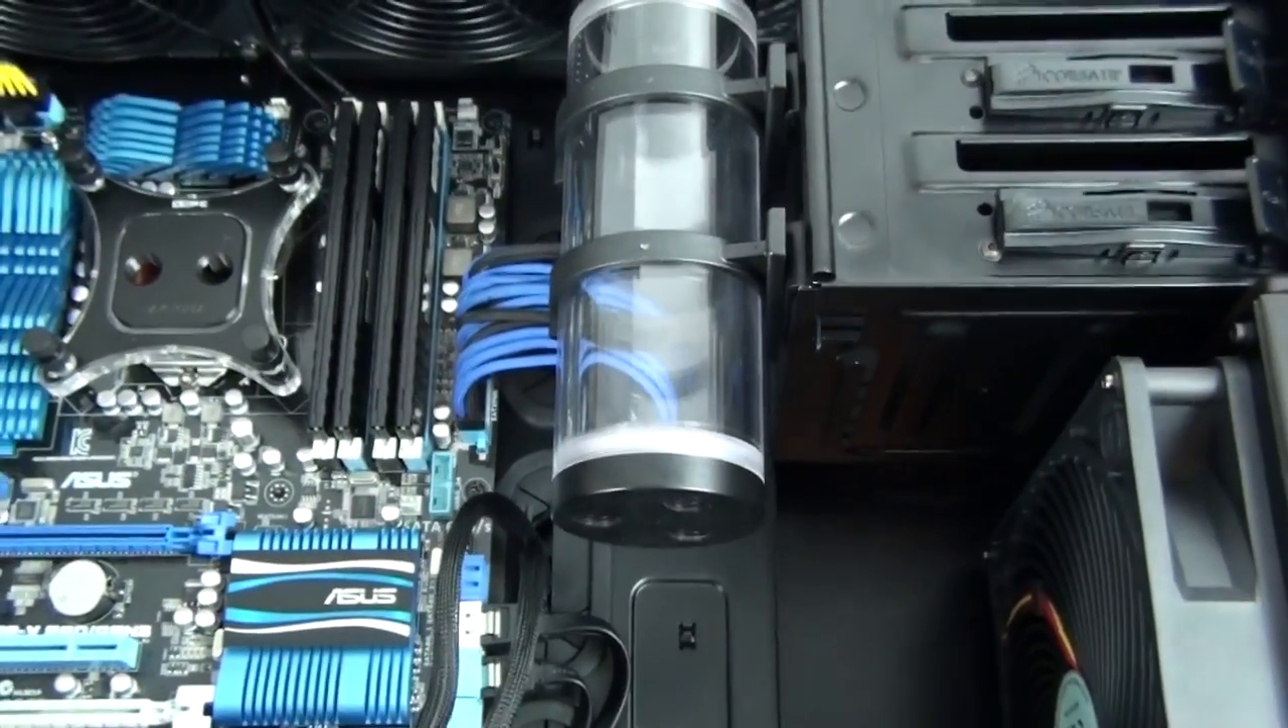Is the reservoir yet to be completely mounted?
No.